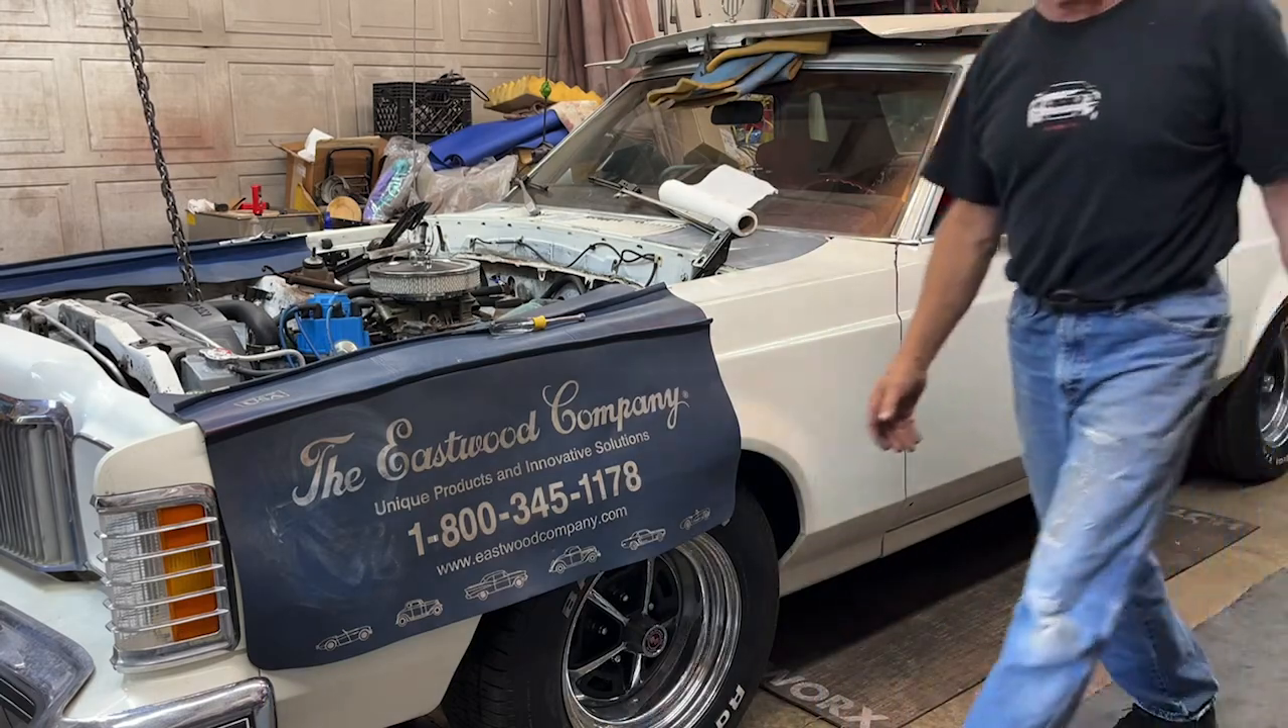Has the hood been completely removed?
Yes.